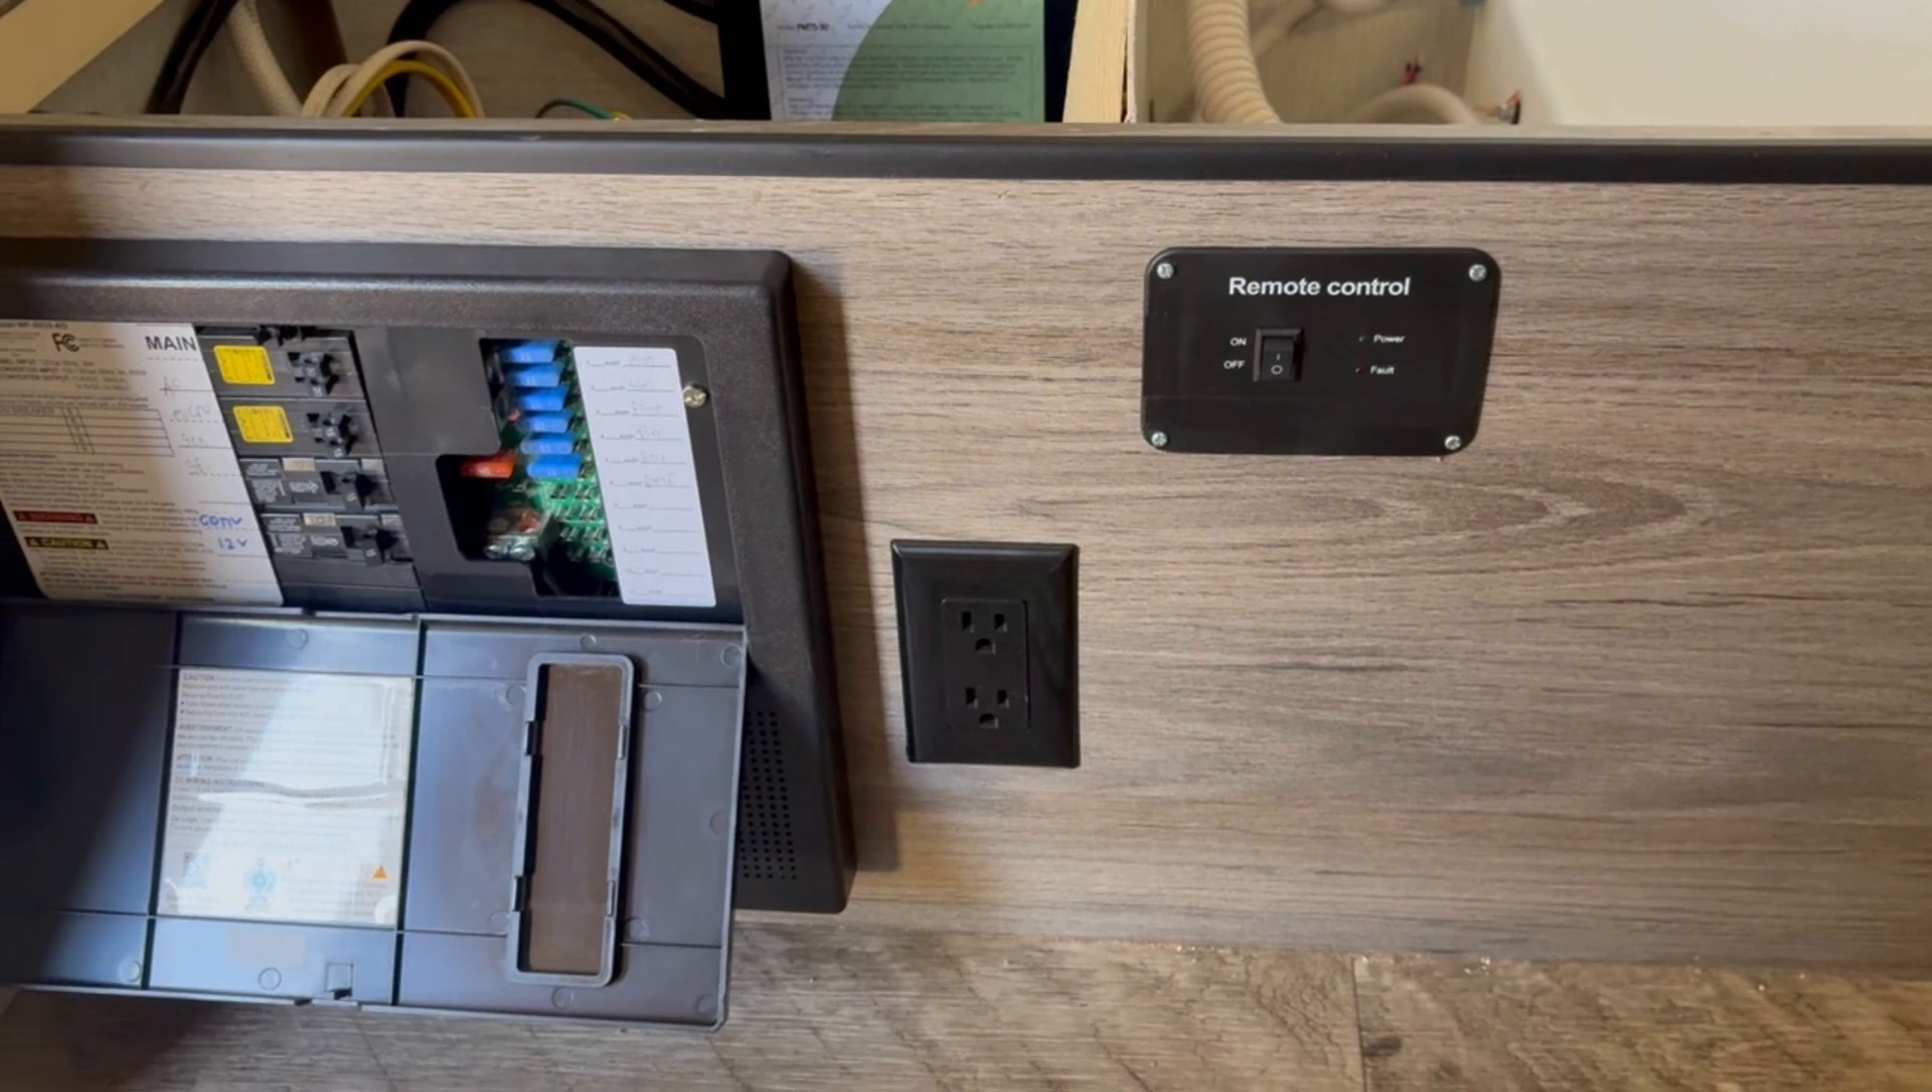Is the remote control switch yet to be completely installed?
No.